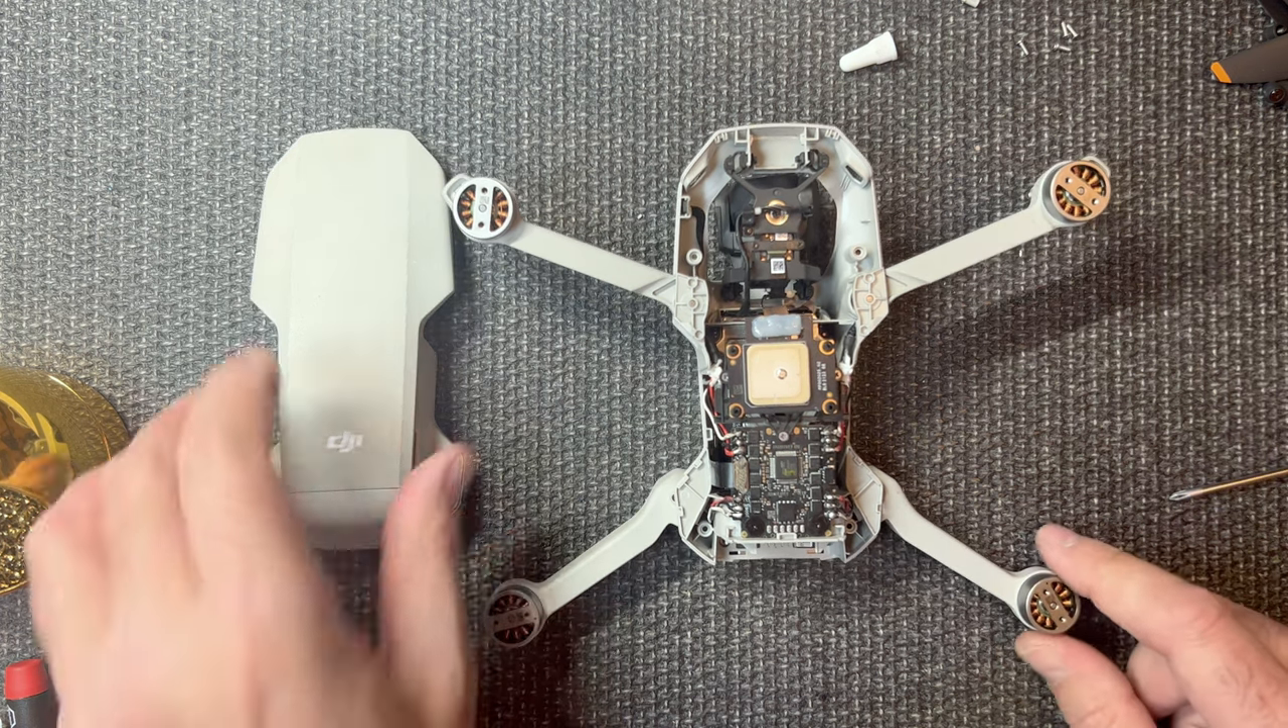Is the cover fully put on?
No.